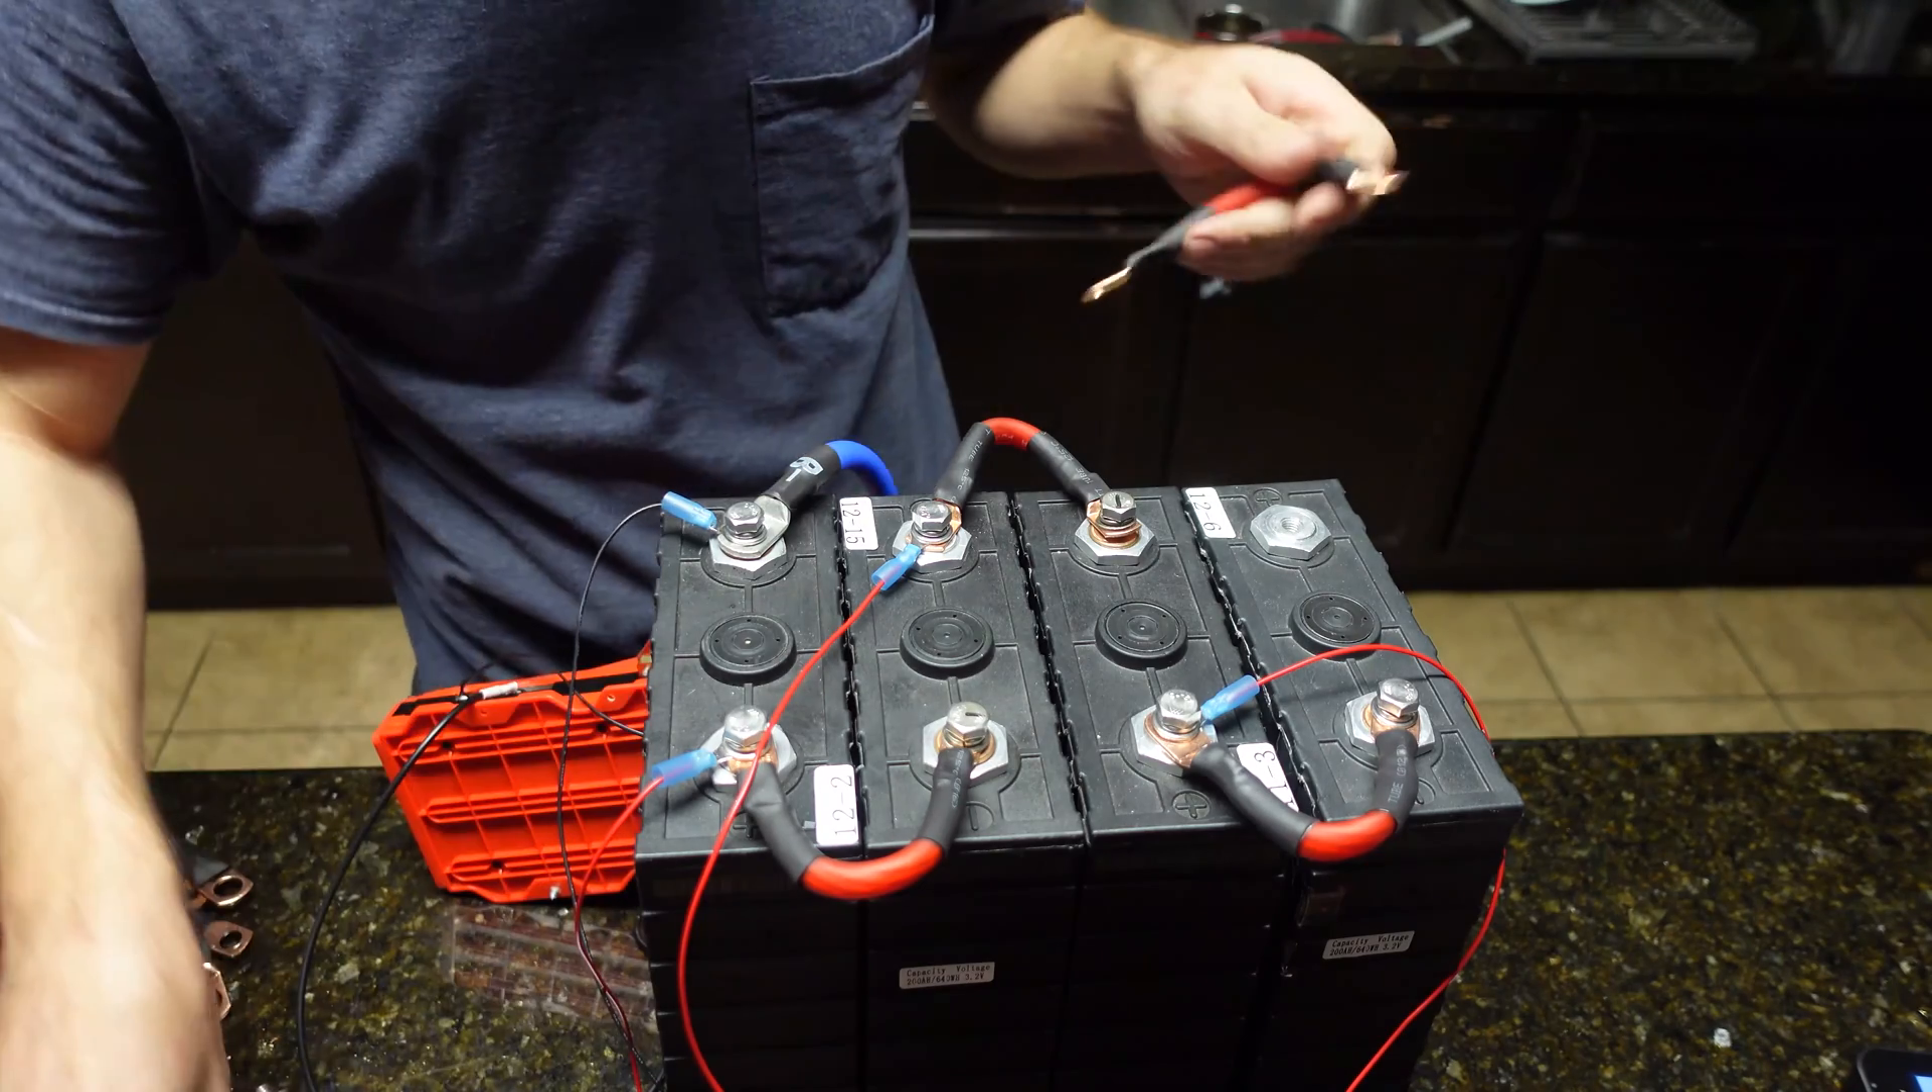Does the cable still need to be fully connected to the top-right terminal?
Yes.